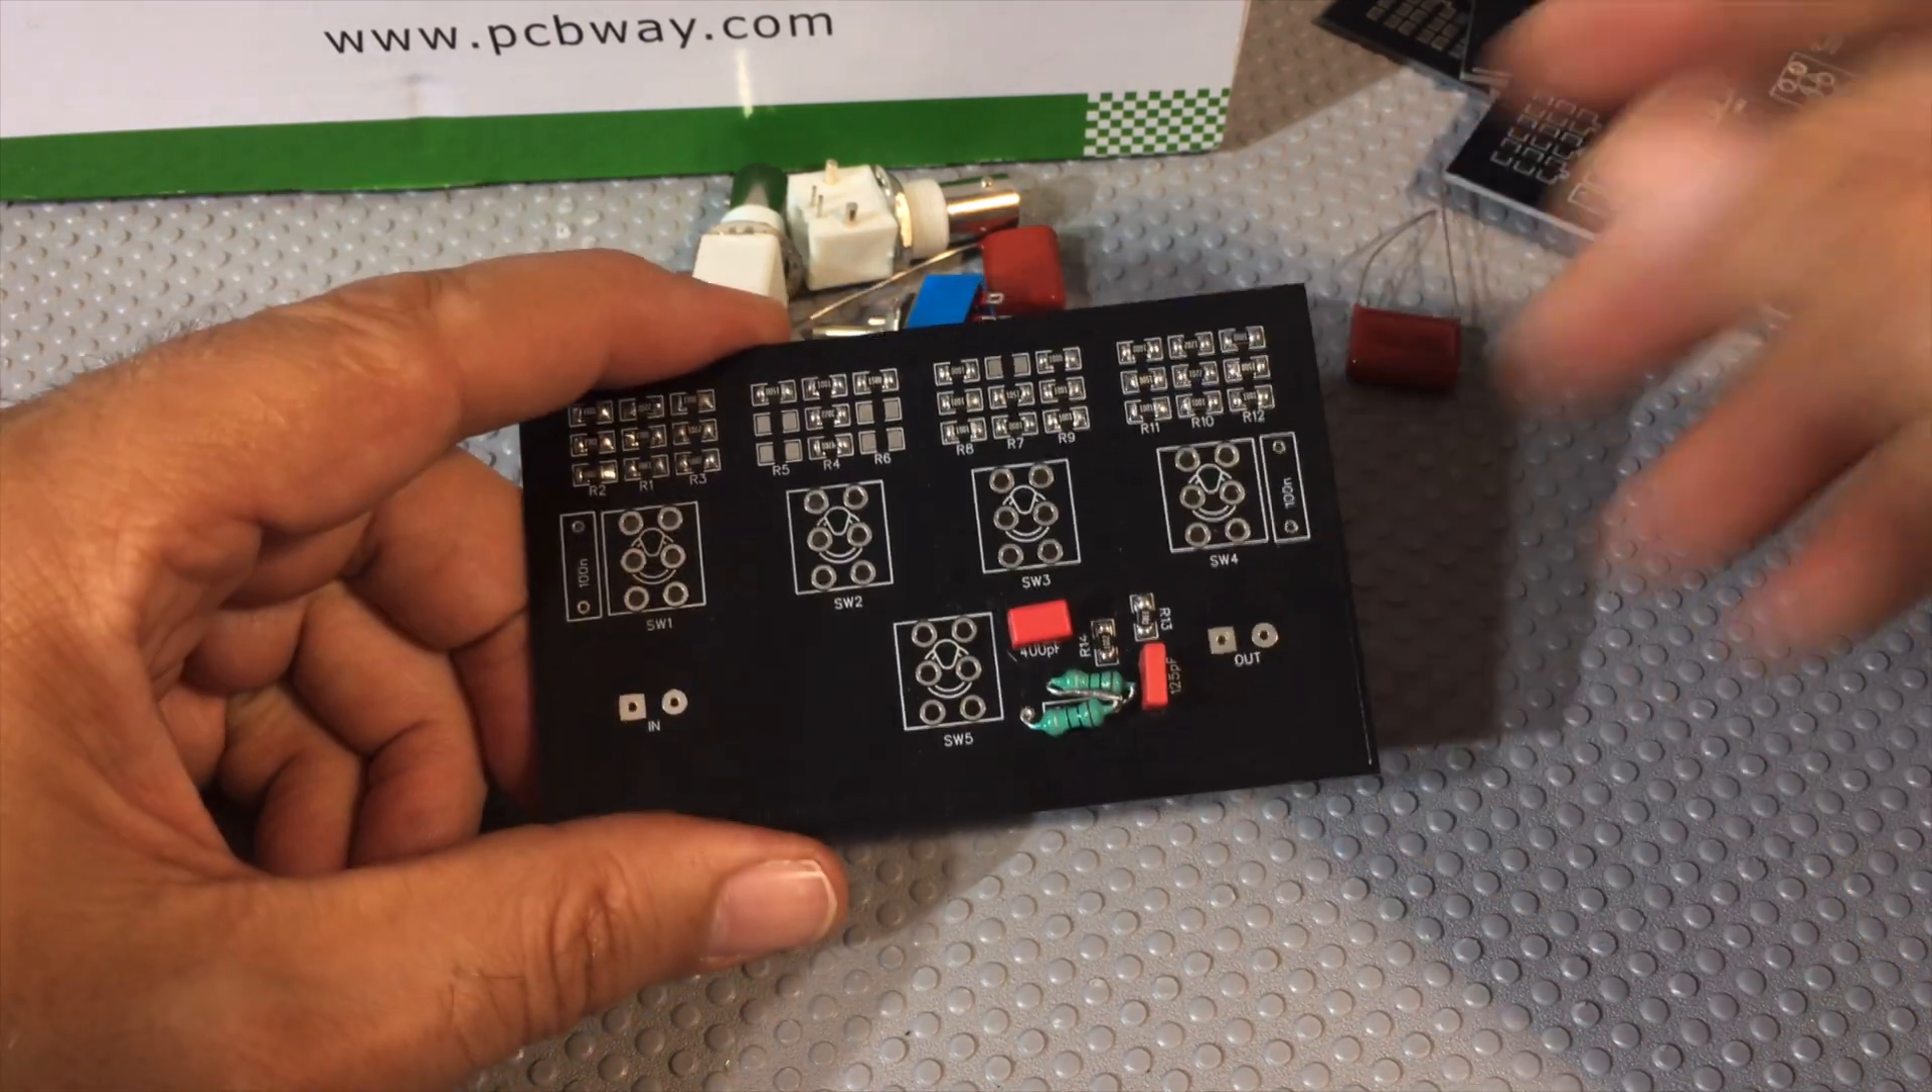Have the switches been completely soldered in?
No.